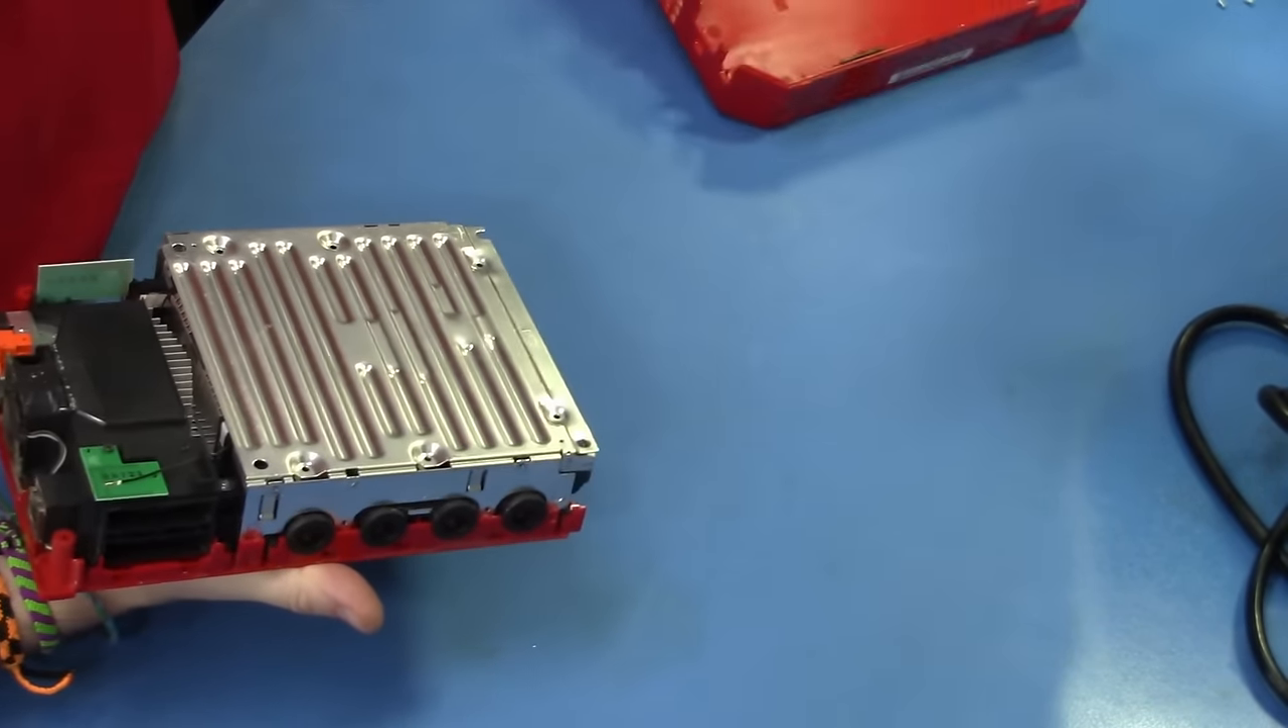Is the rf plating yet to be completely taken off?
Yes.